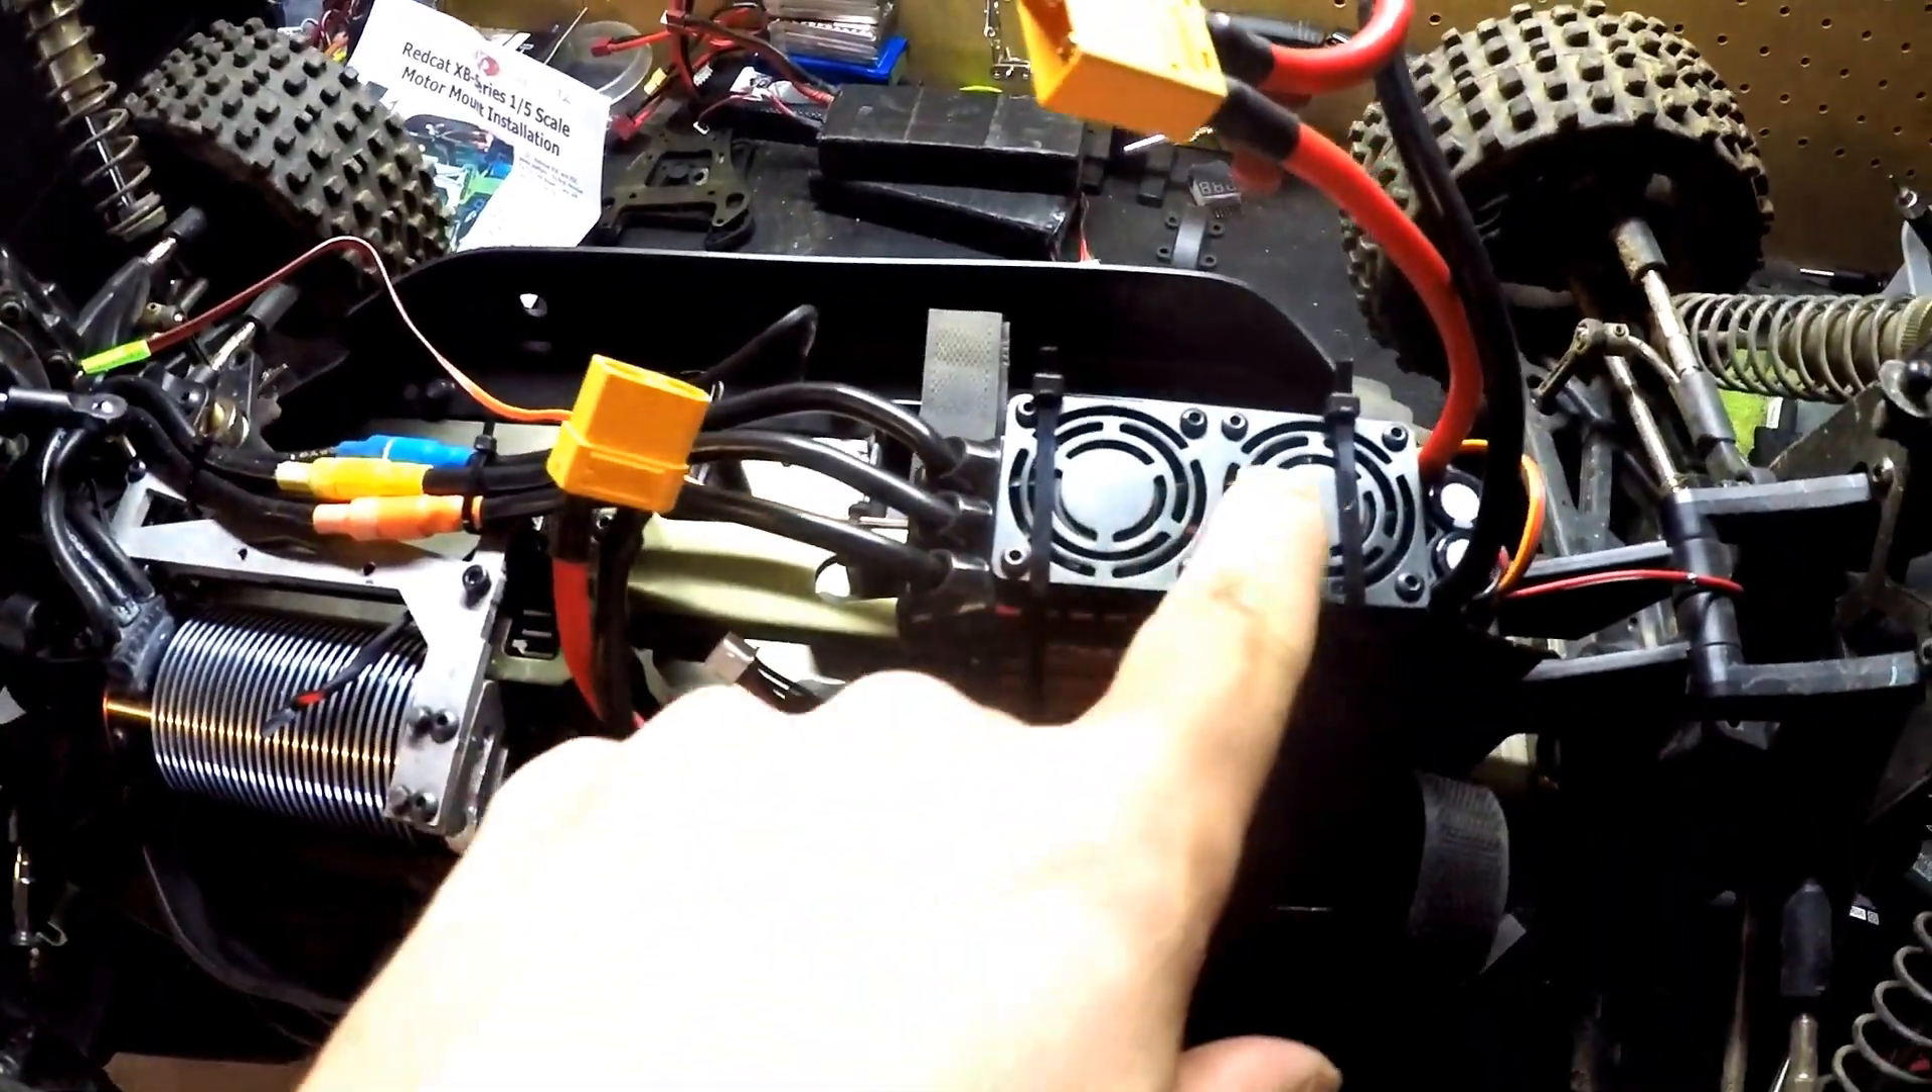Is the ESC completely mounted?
Yes.